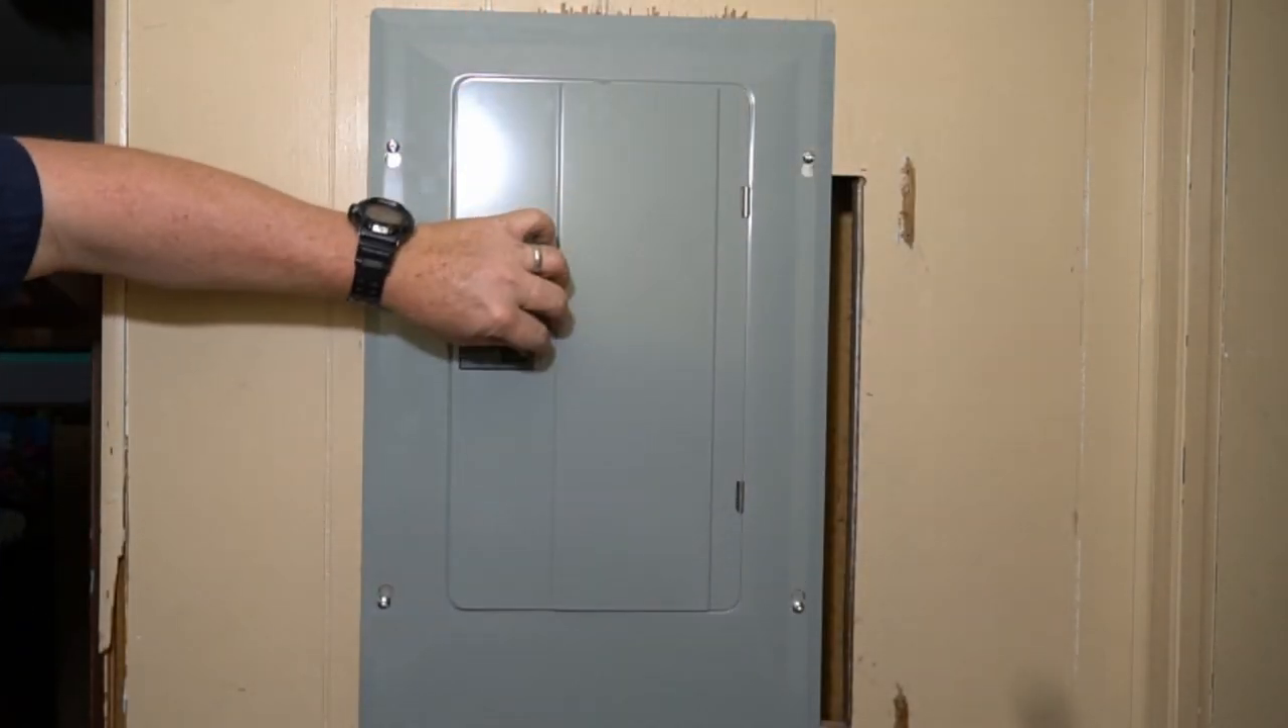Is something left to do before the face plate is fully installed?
No.